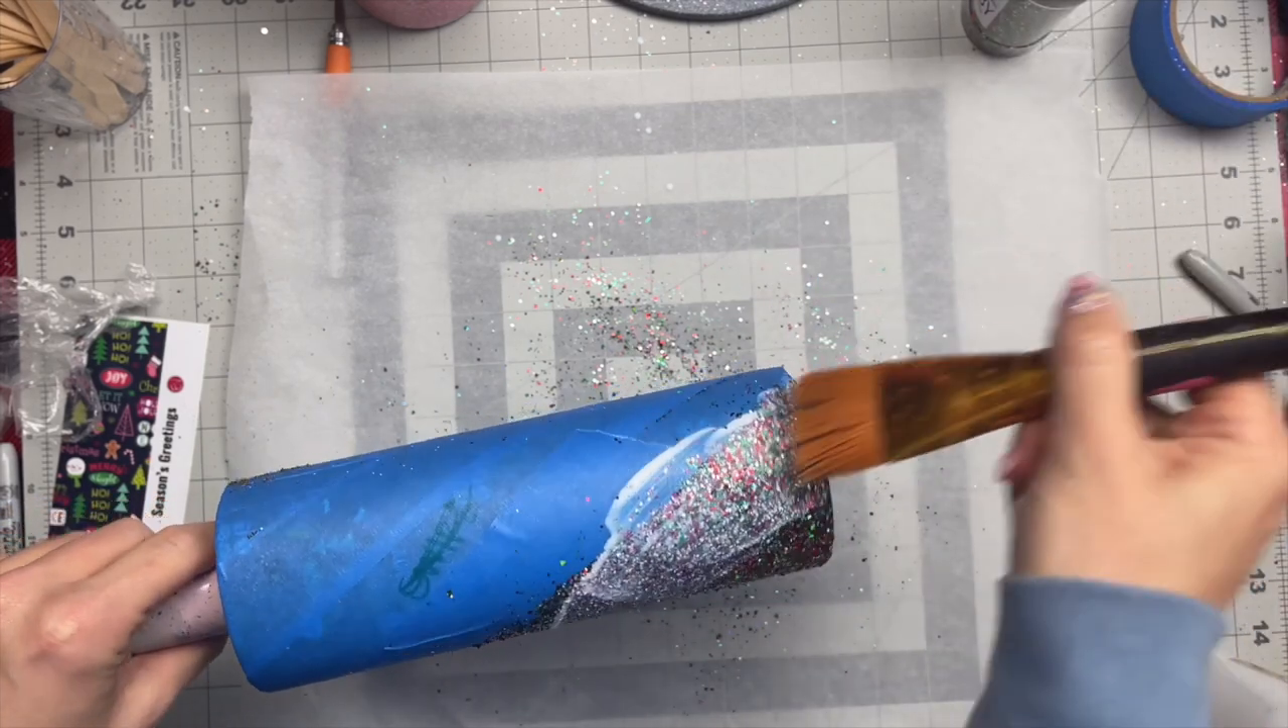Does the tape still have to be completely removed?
Yes.